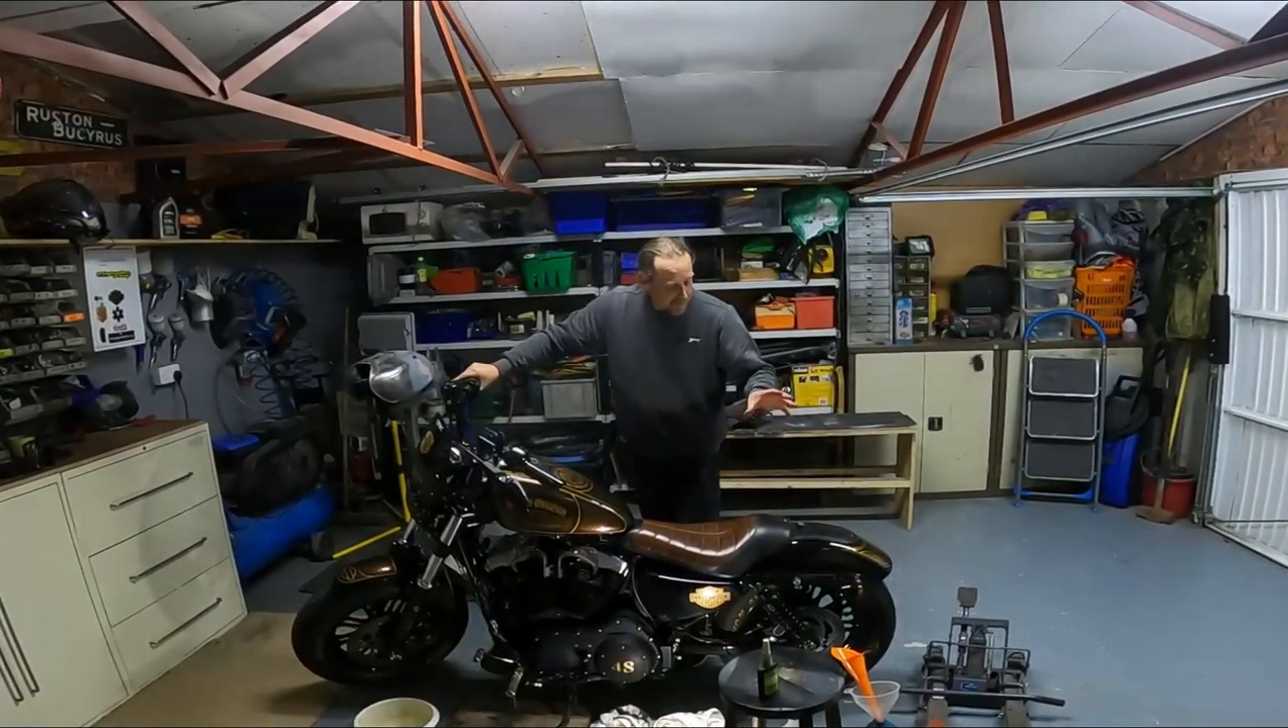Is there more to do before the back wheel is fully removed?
Yes.